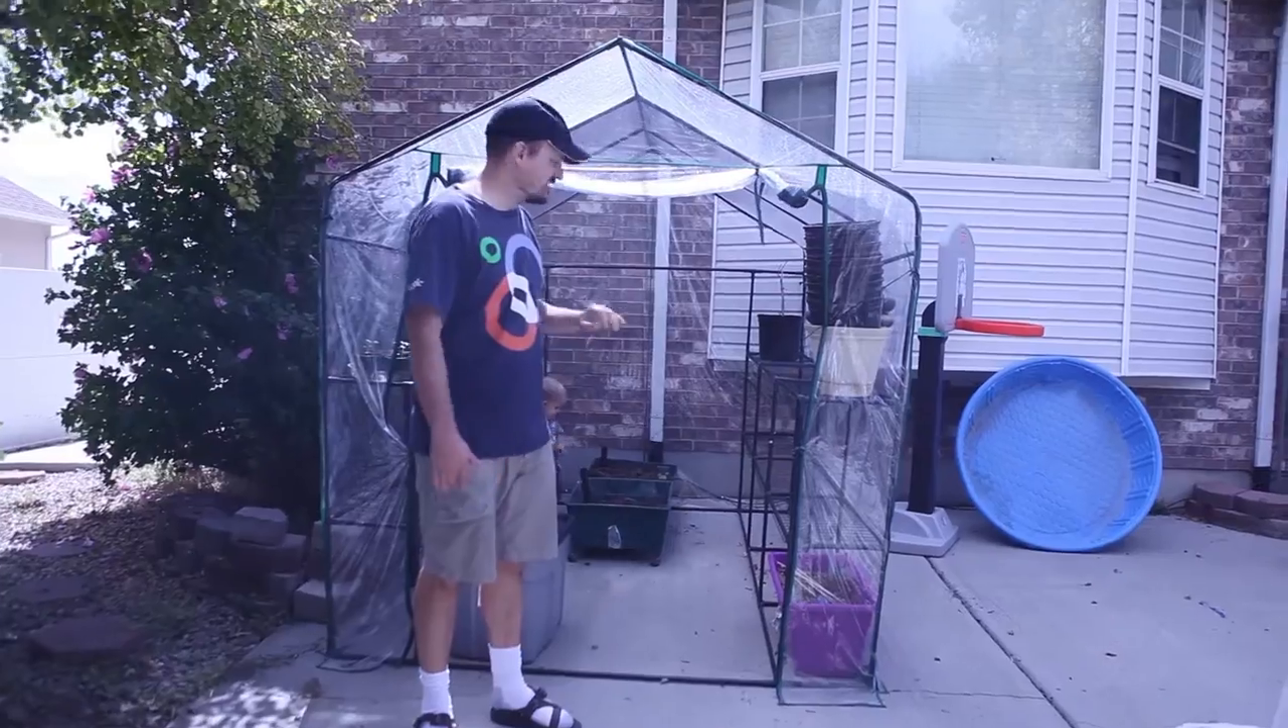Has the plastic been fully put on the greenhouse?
Yes.